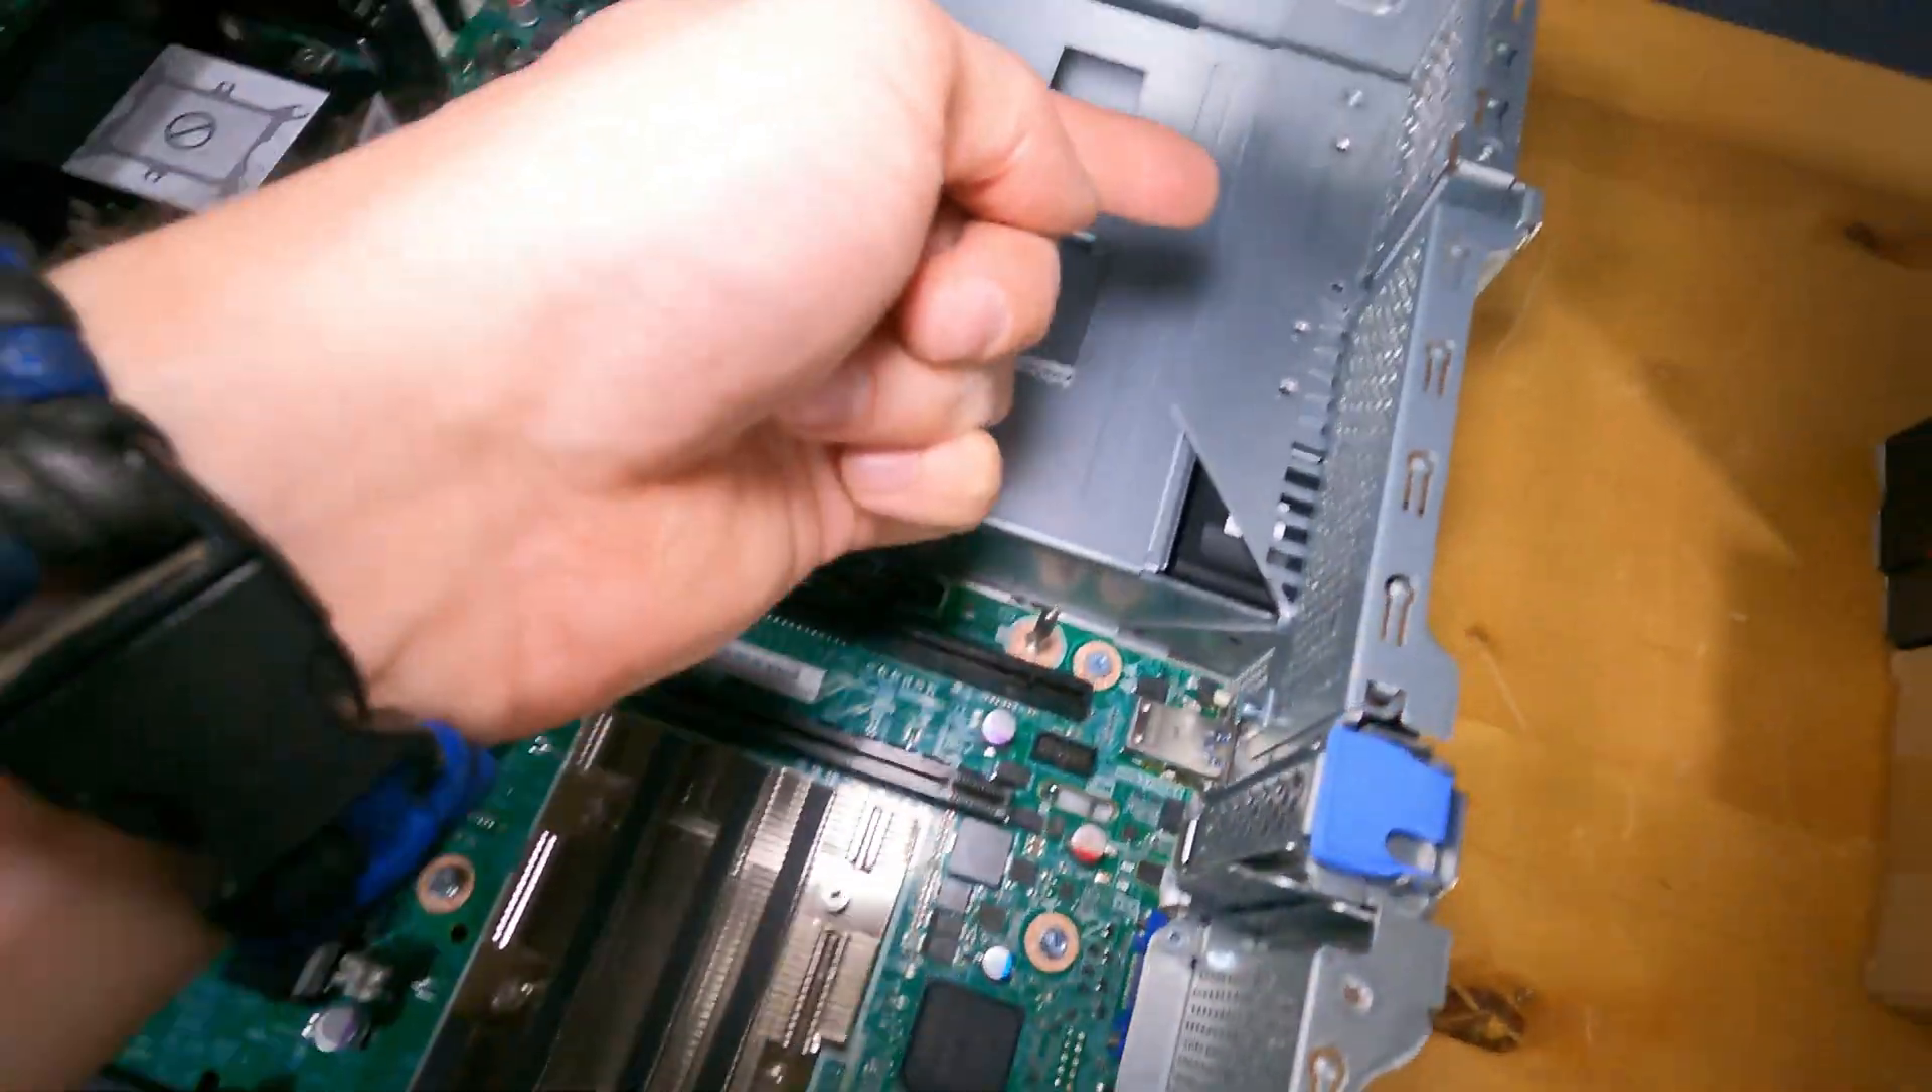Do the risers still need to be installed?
Yes.